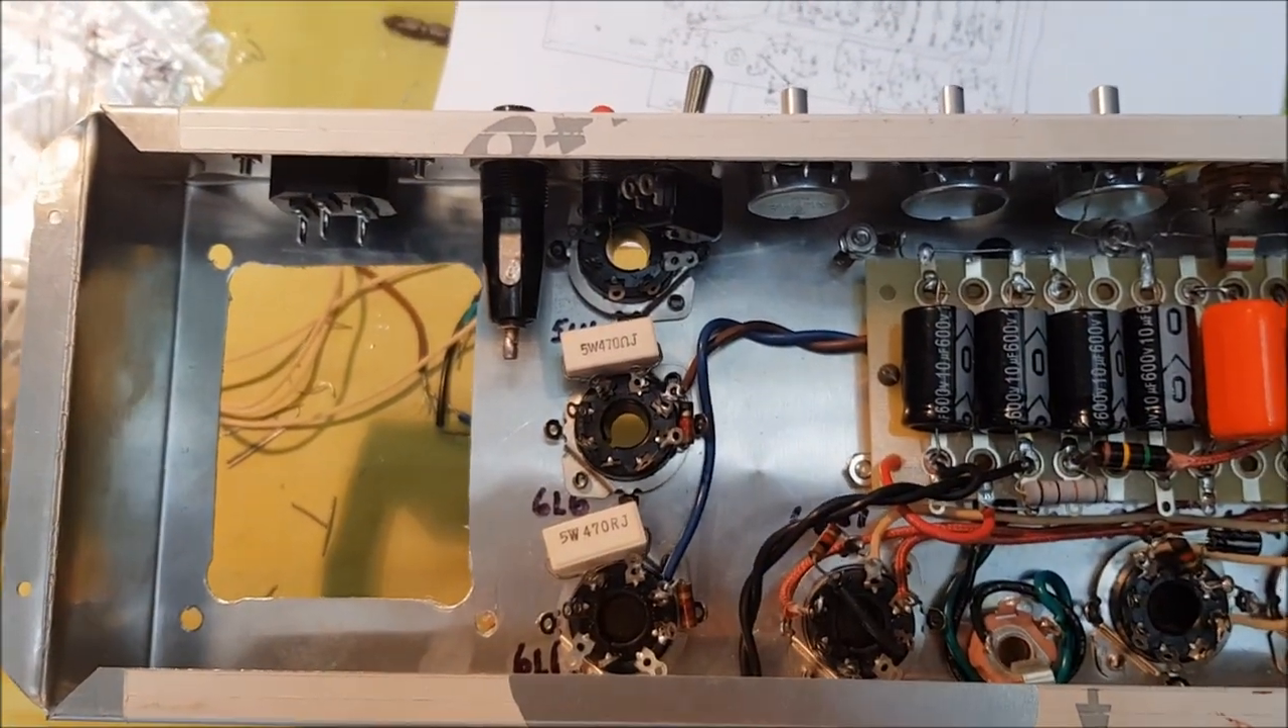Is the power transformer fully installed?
No.